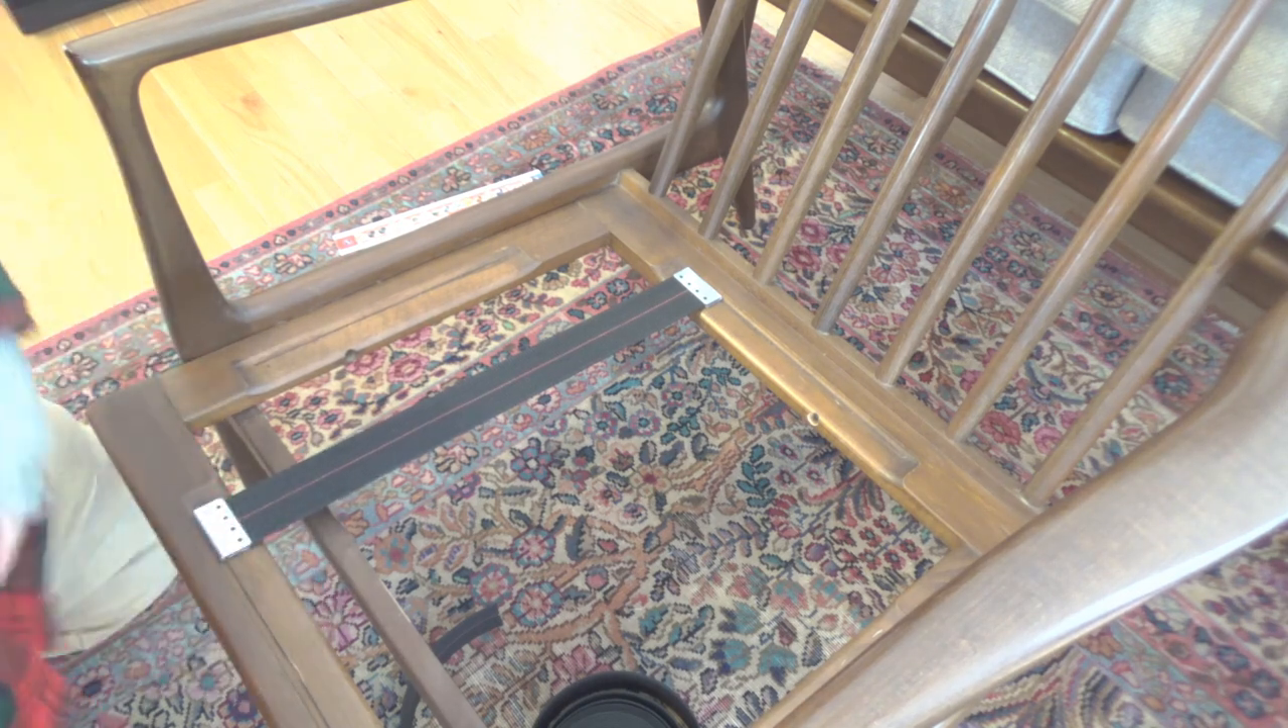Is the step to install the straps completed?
No.